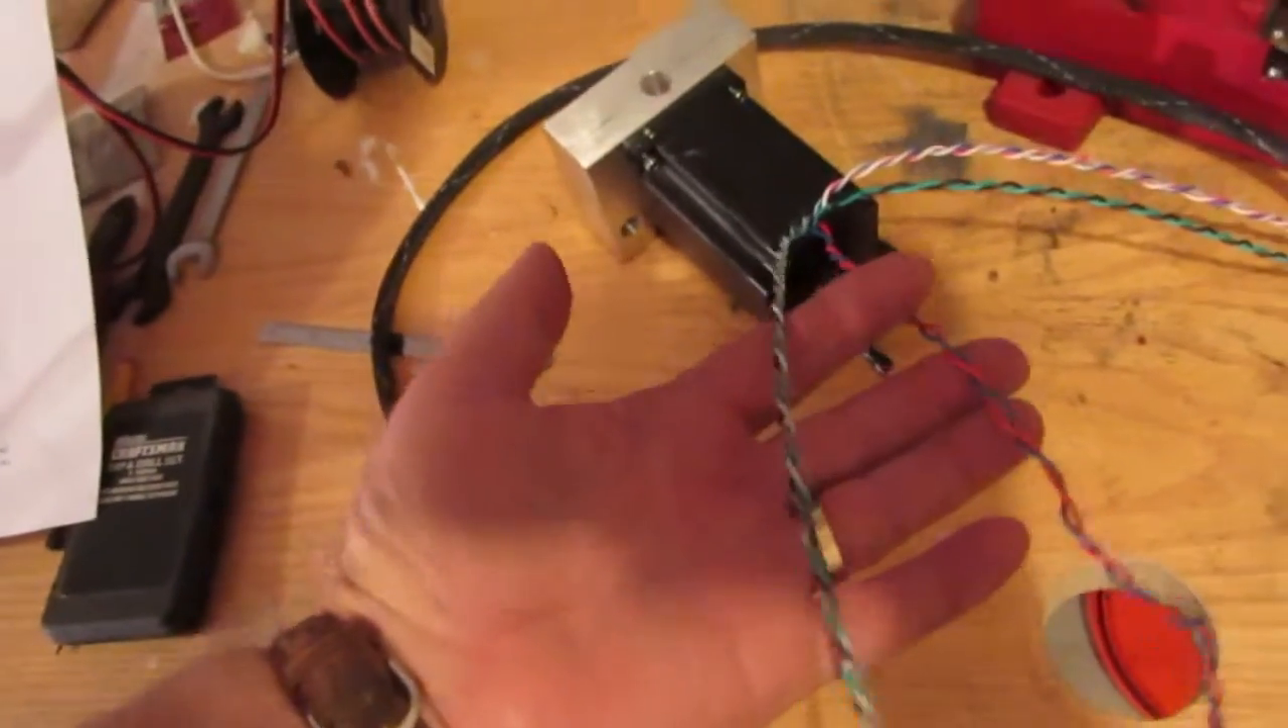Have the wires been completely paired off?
Yes.